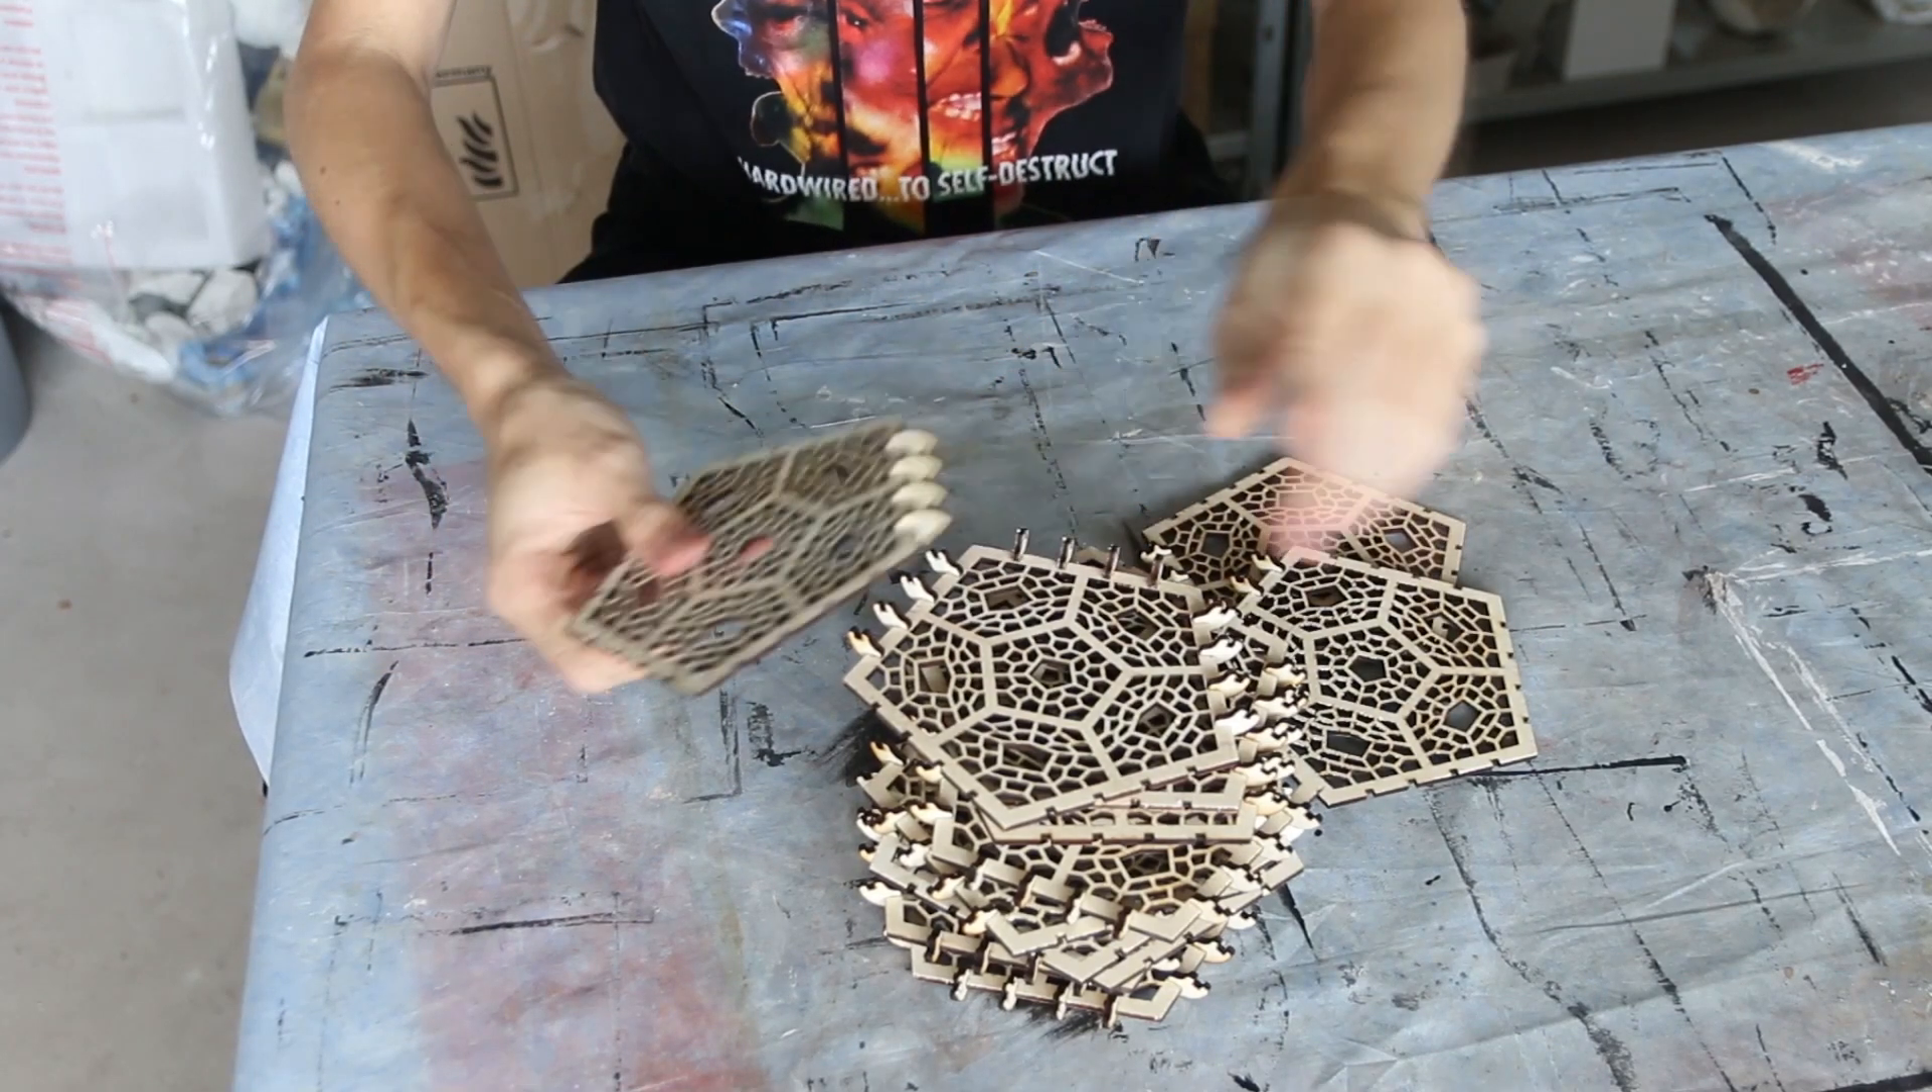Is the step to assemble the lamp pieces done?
No.